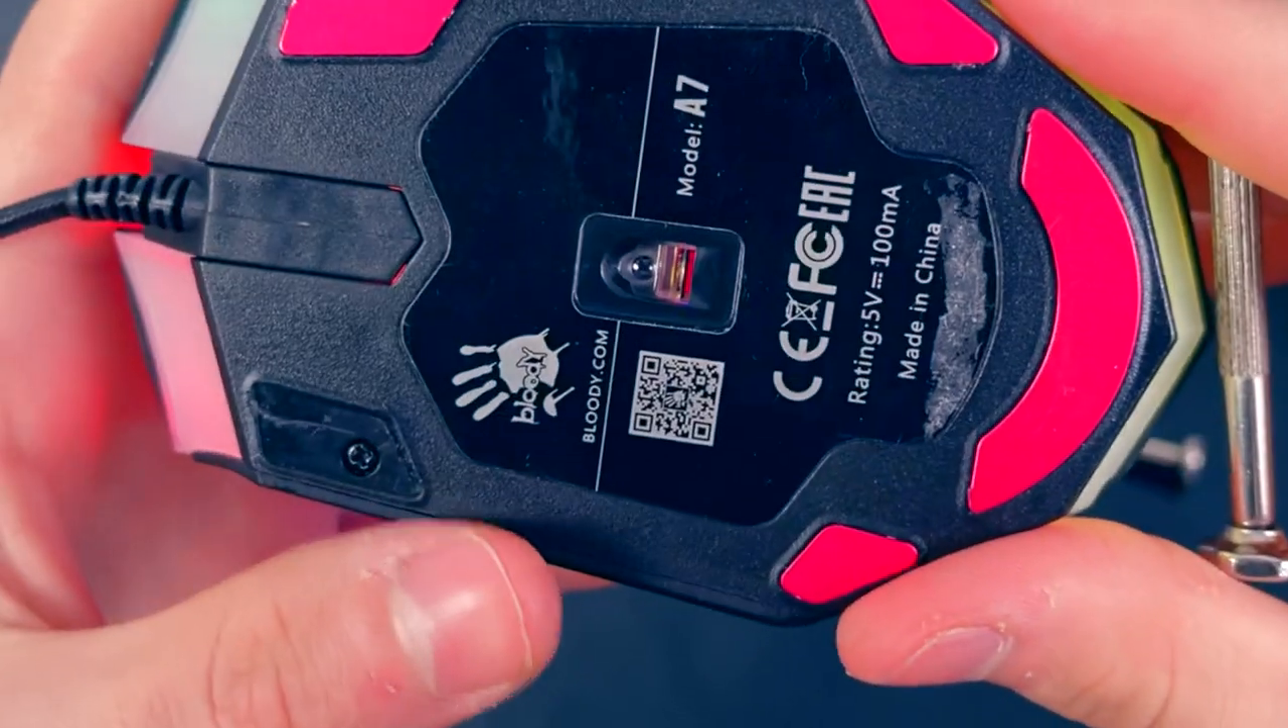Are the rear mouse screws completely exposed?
No.